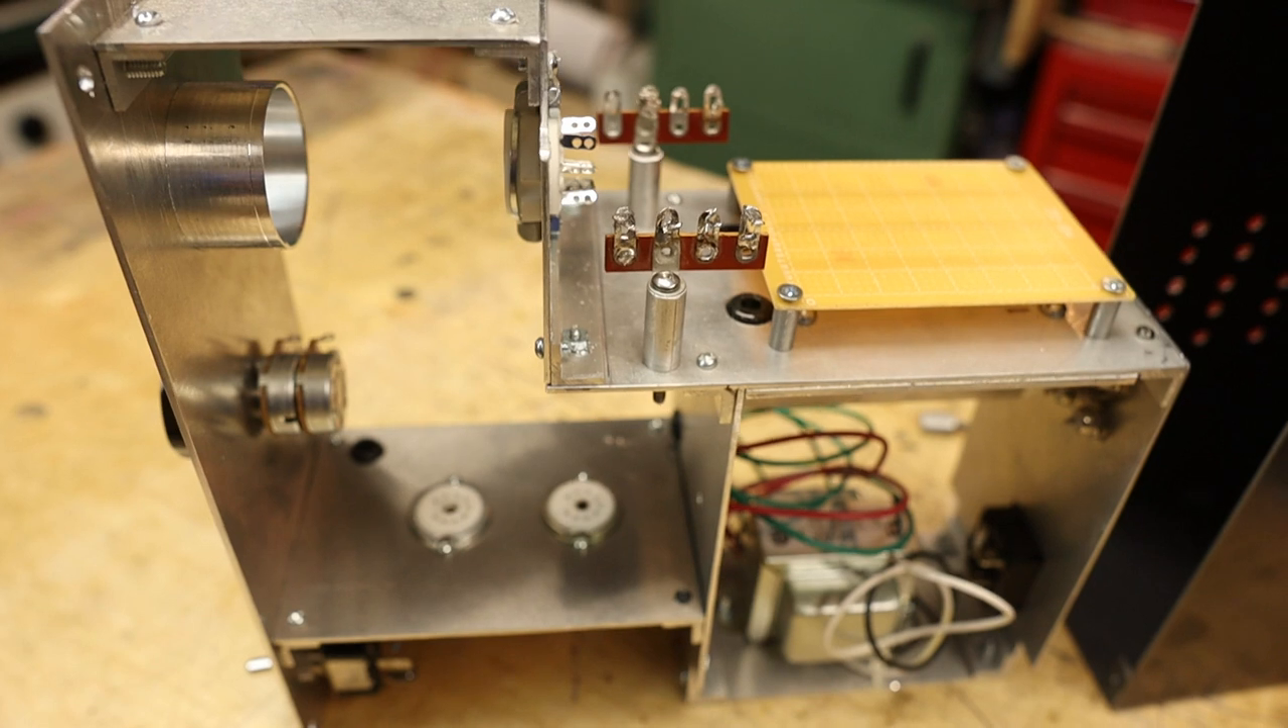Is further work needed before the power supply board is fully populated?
Yes.